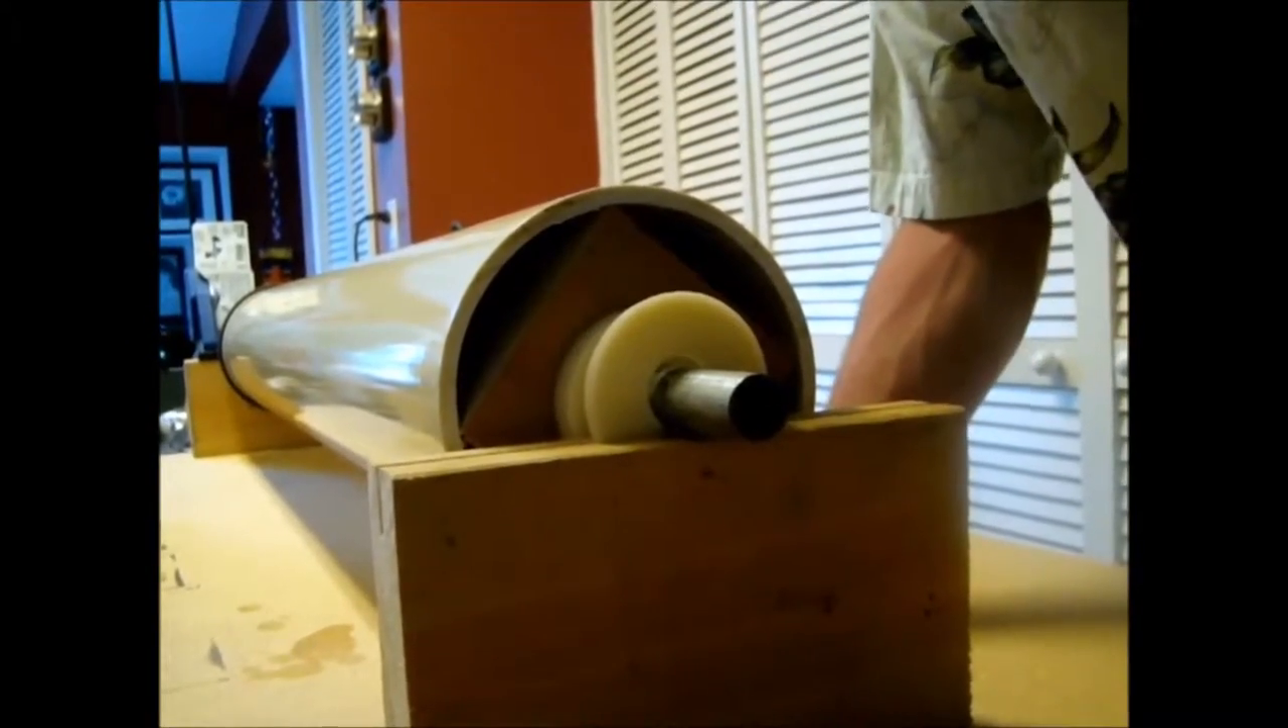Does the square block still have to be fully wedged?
No.